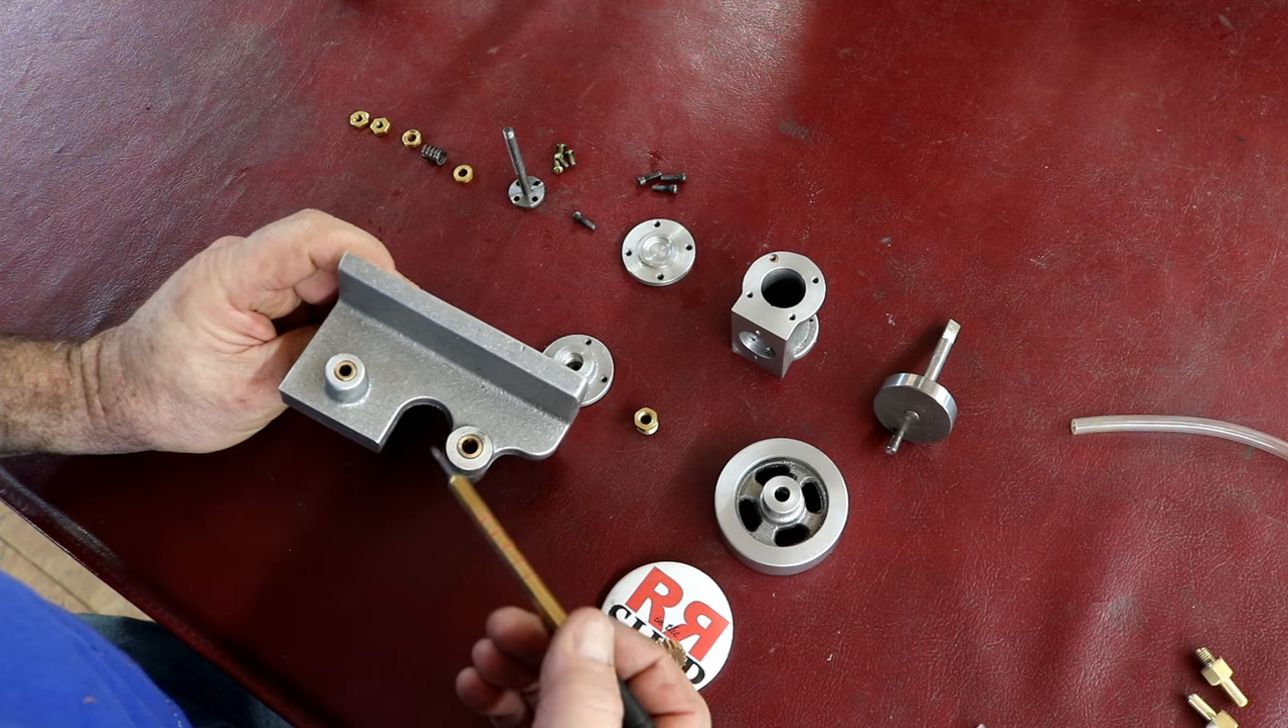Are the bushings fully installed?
Yes.